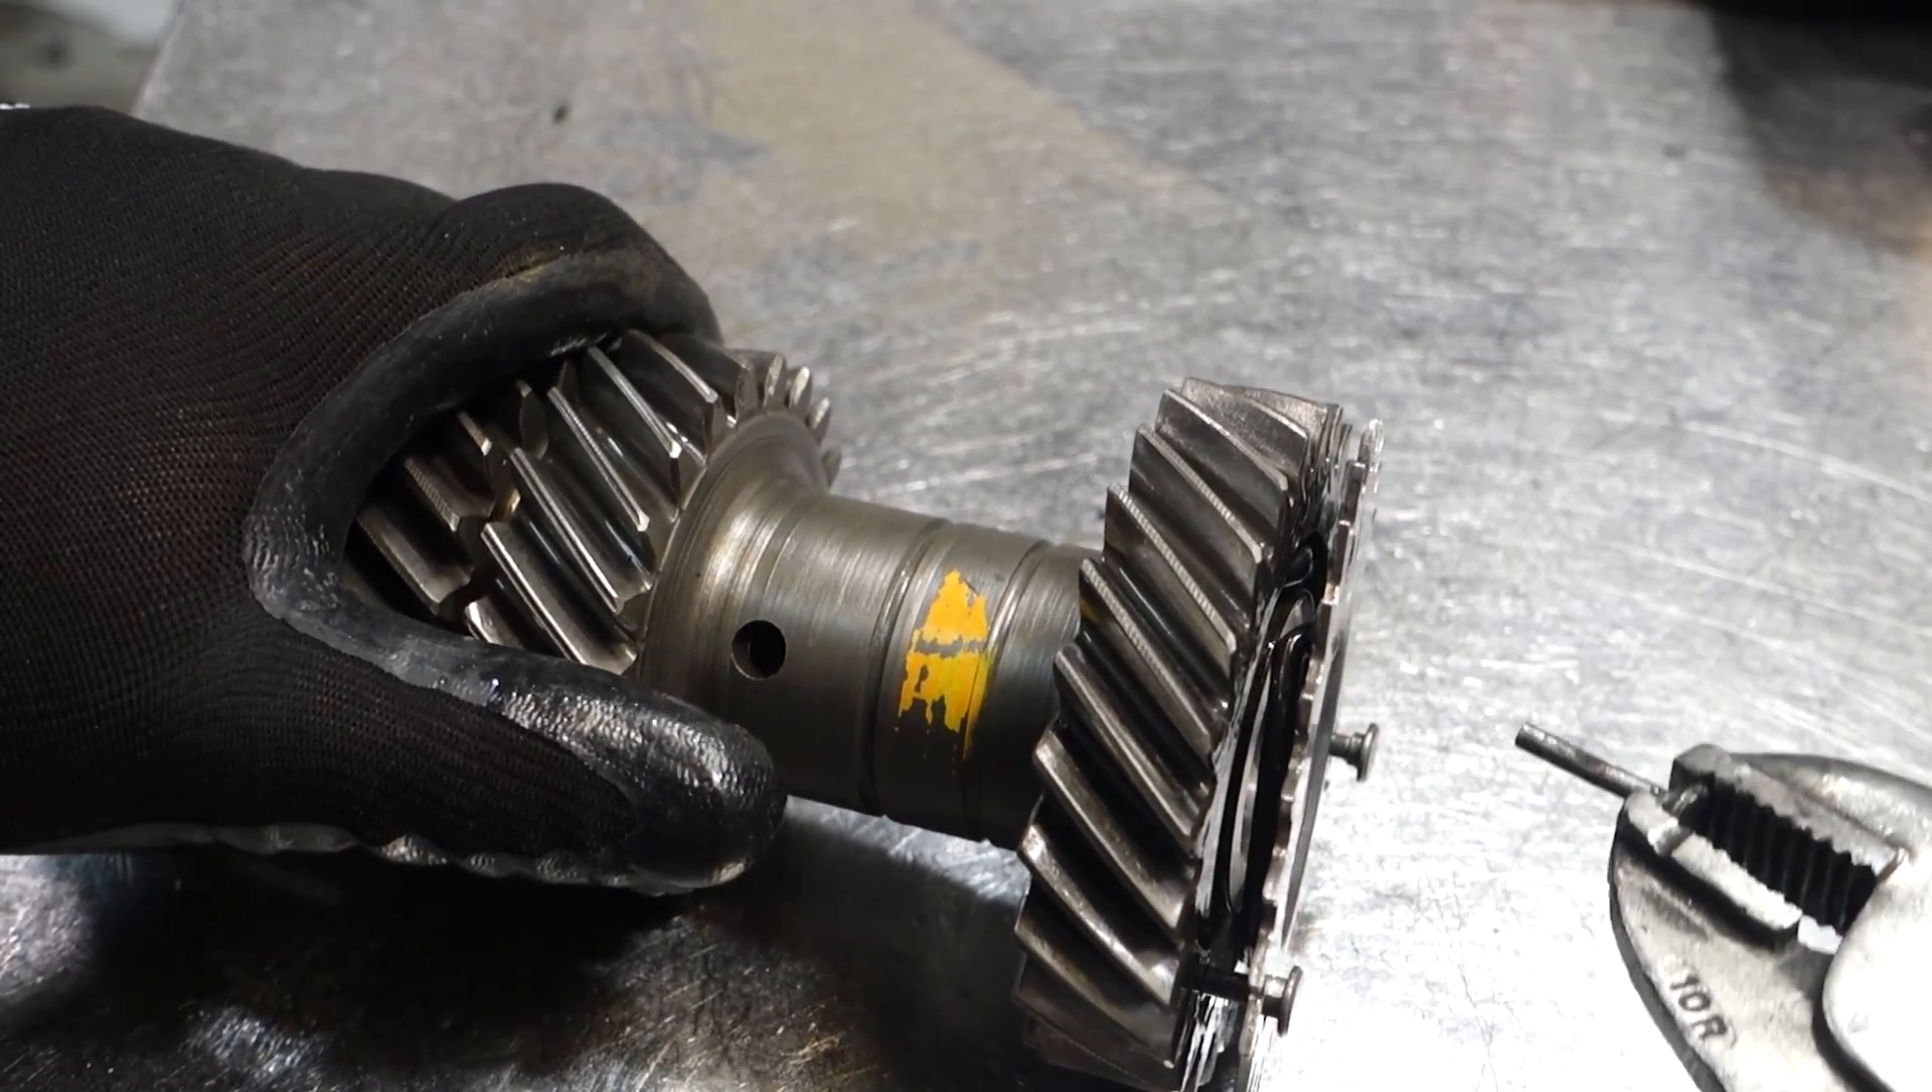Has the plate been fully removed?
No.